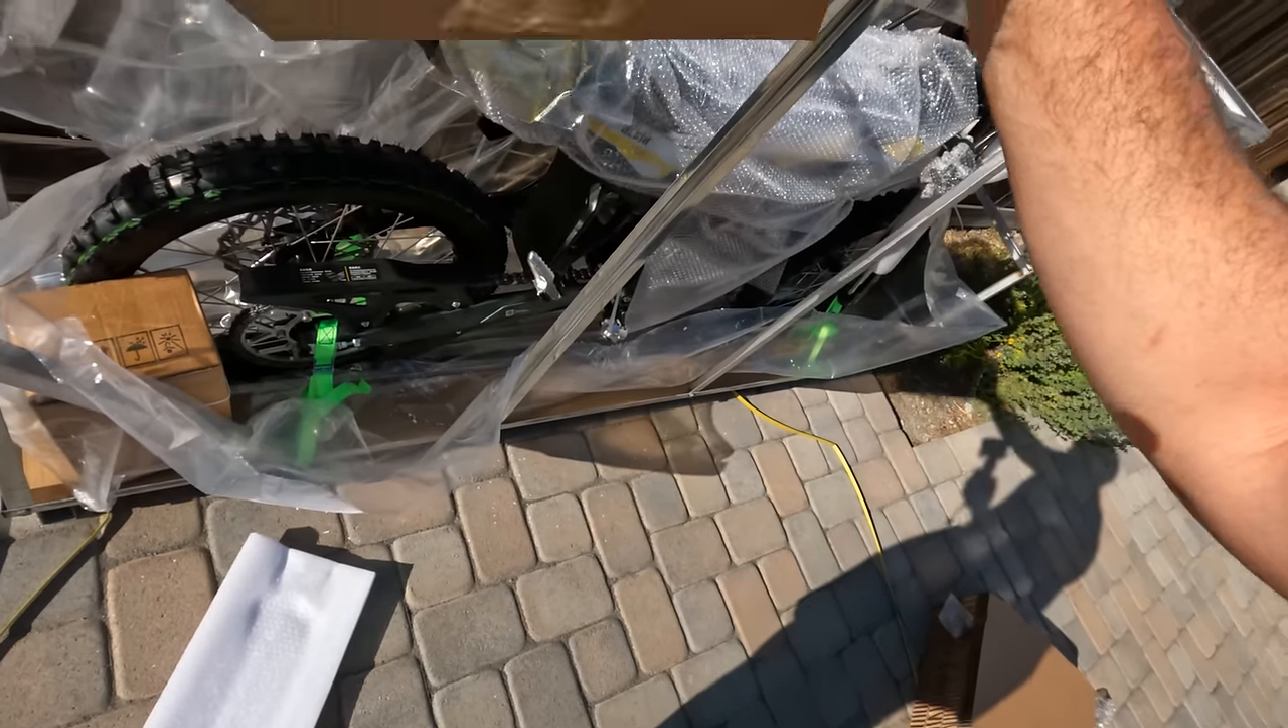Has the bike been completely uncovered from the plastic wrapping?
No.